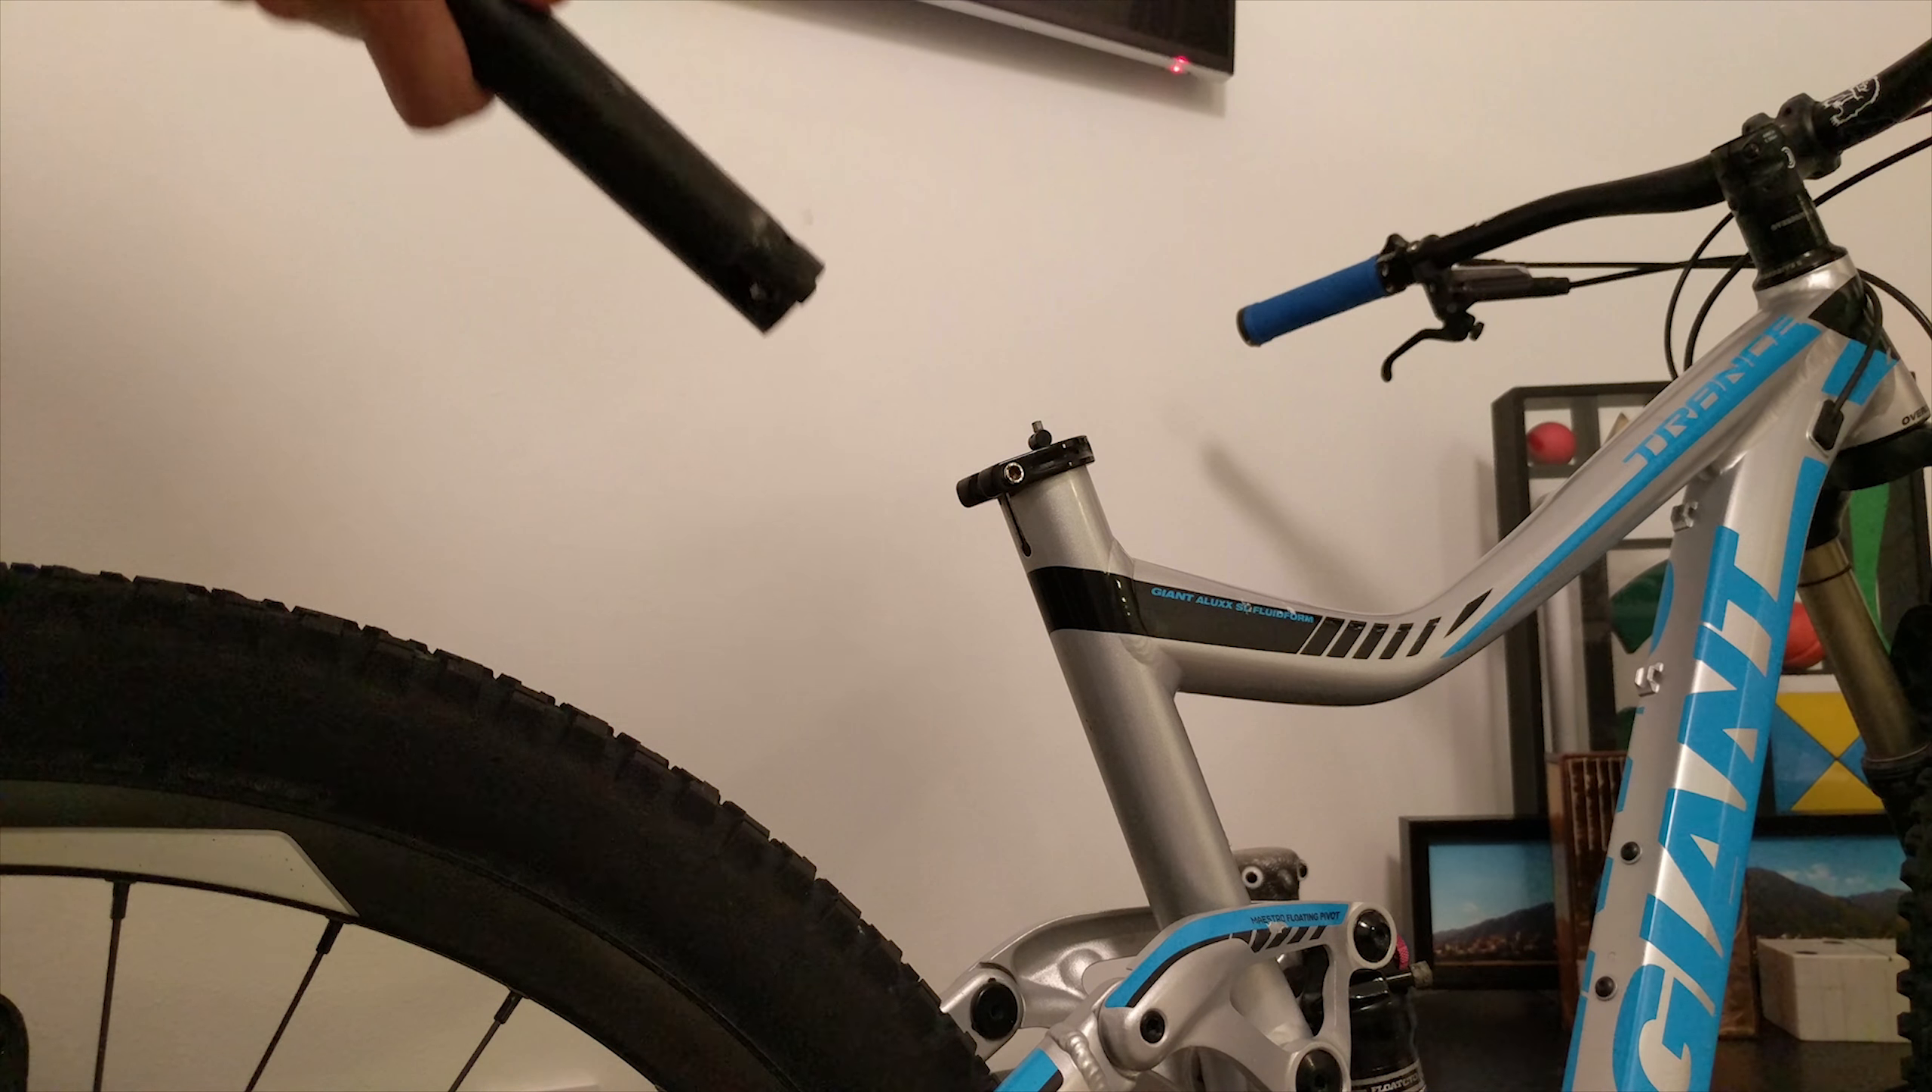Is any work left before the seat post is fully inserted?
Yes.